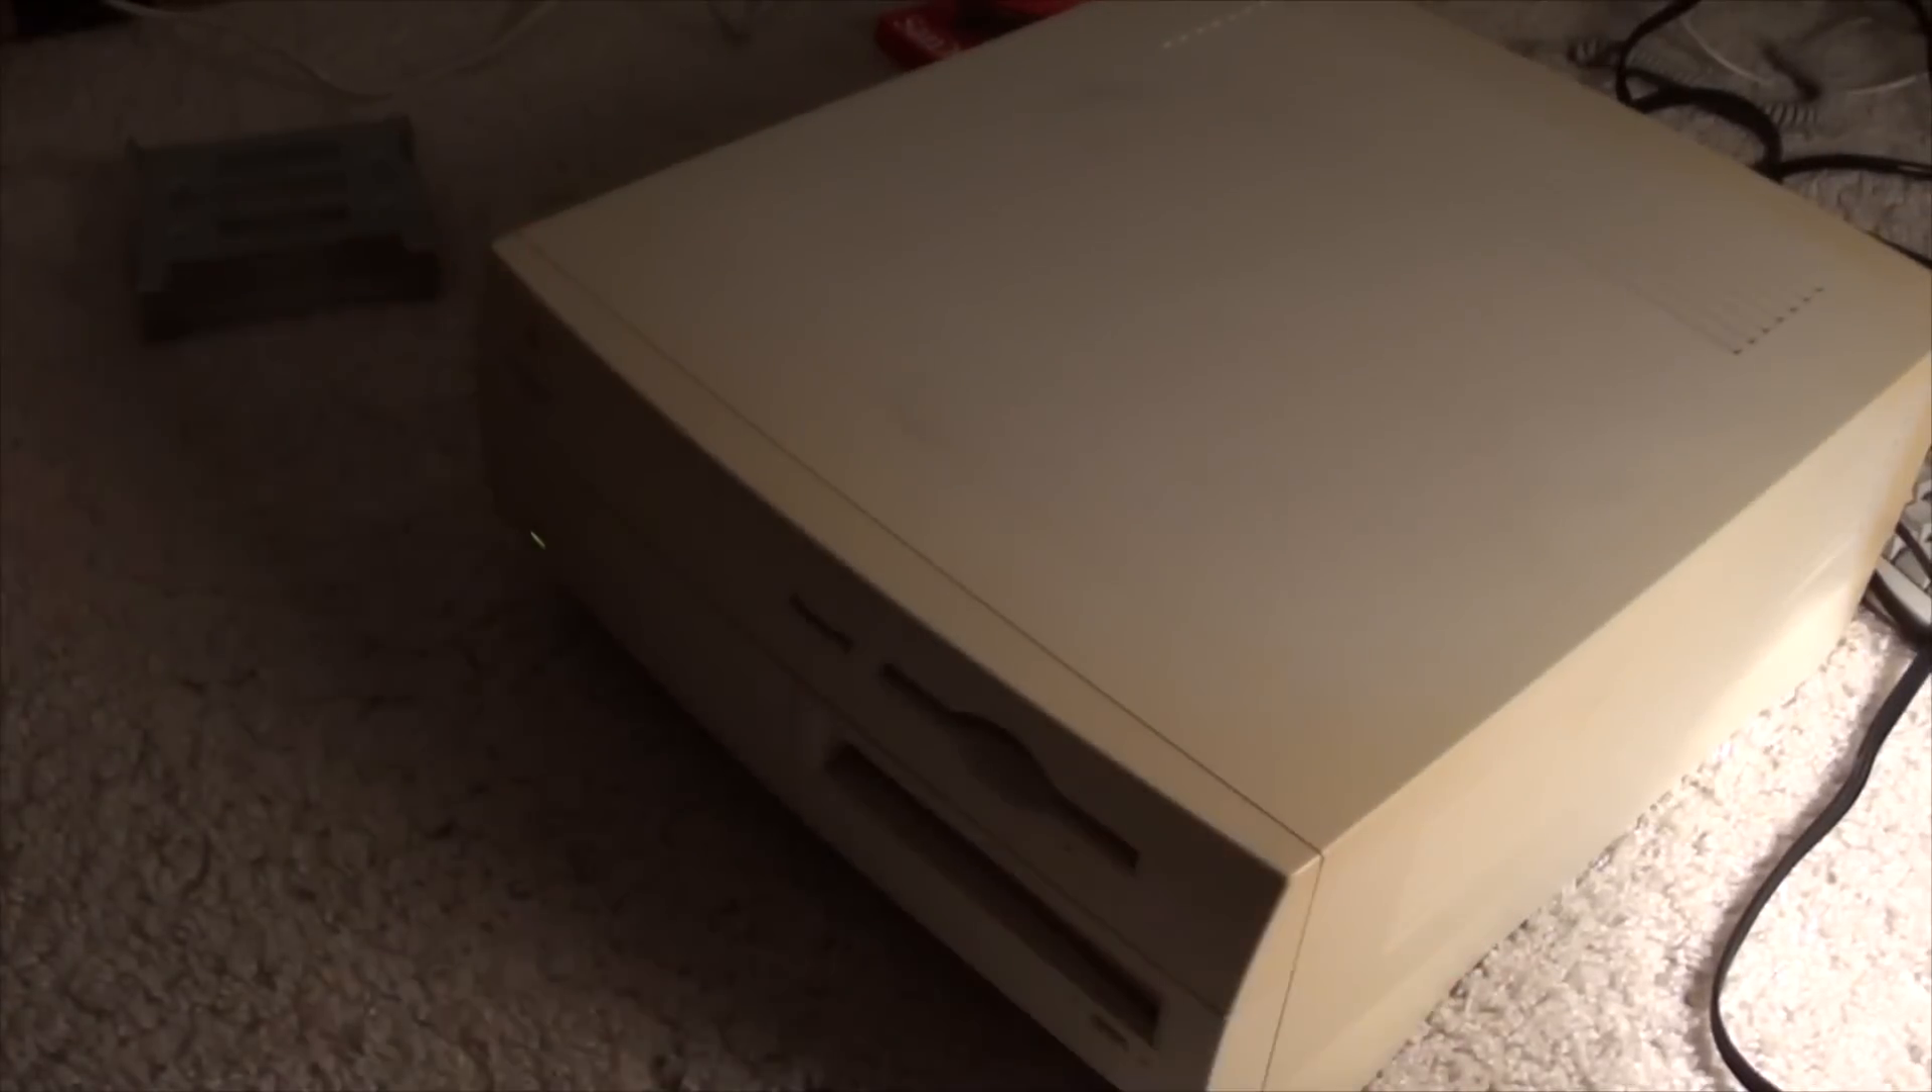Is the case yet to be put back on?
No.